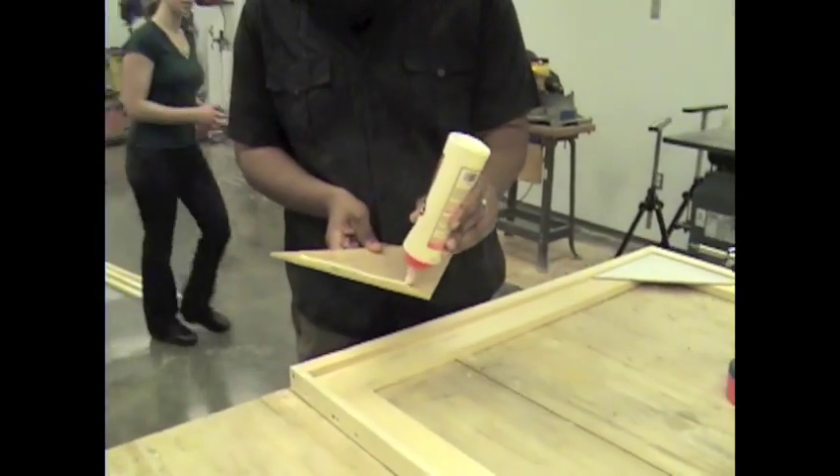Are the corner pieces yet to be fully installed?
Yes.